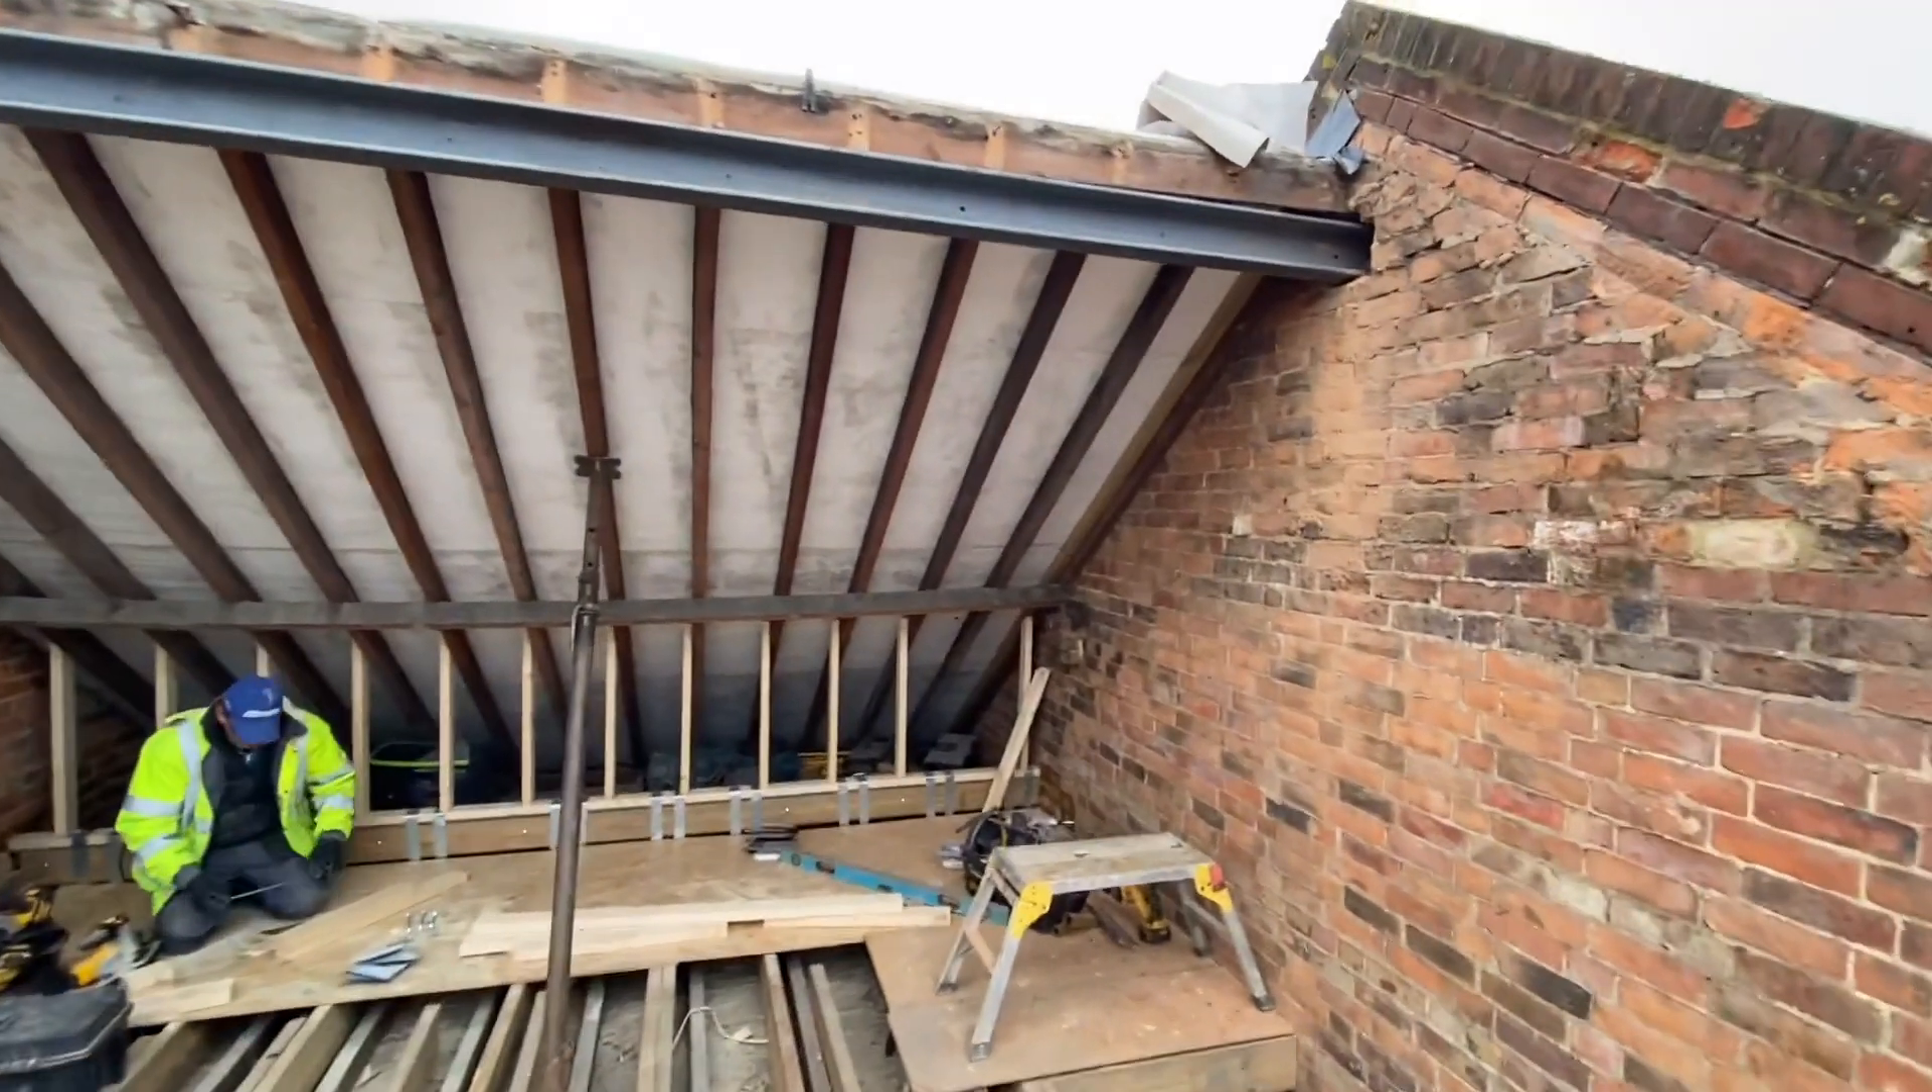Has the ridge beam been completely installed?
Yes.